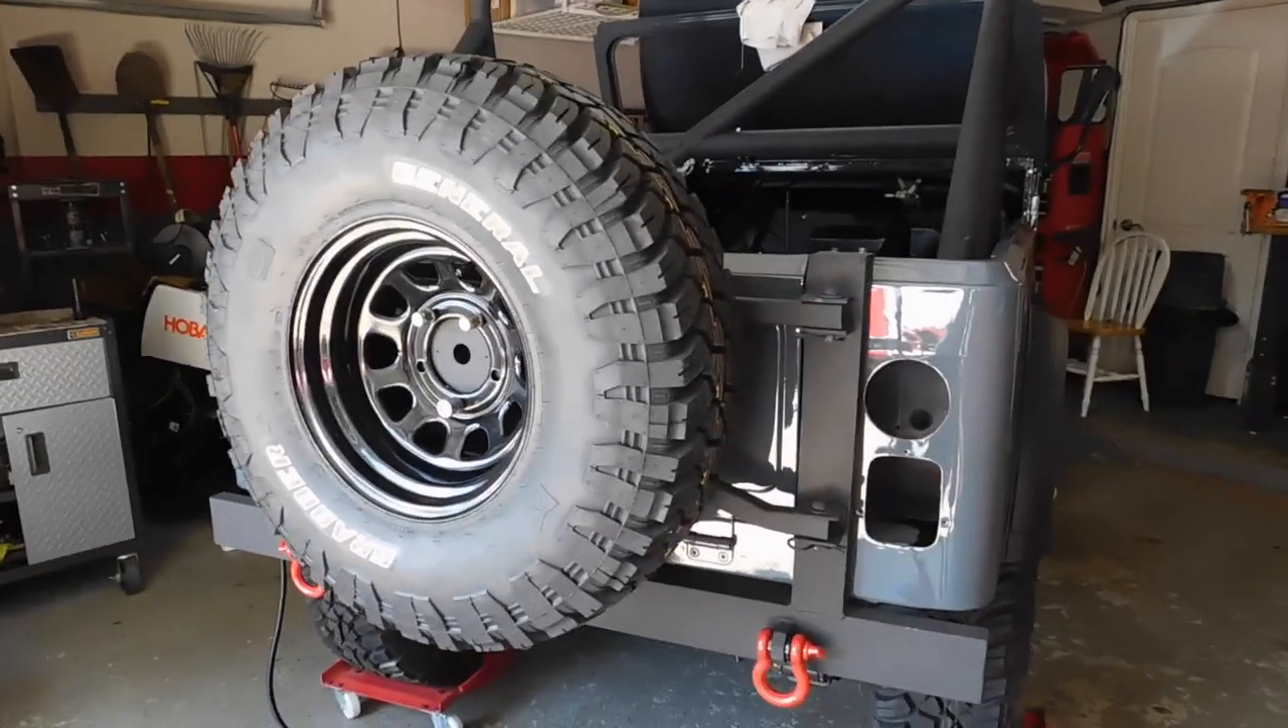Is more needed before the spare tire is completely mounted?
No.